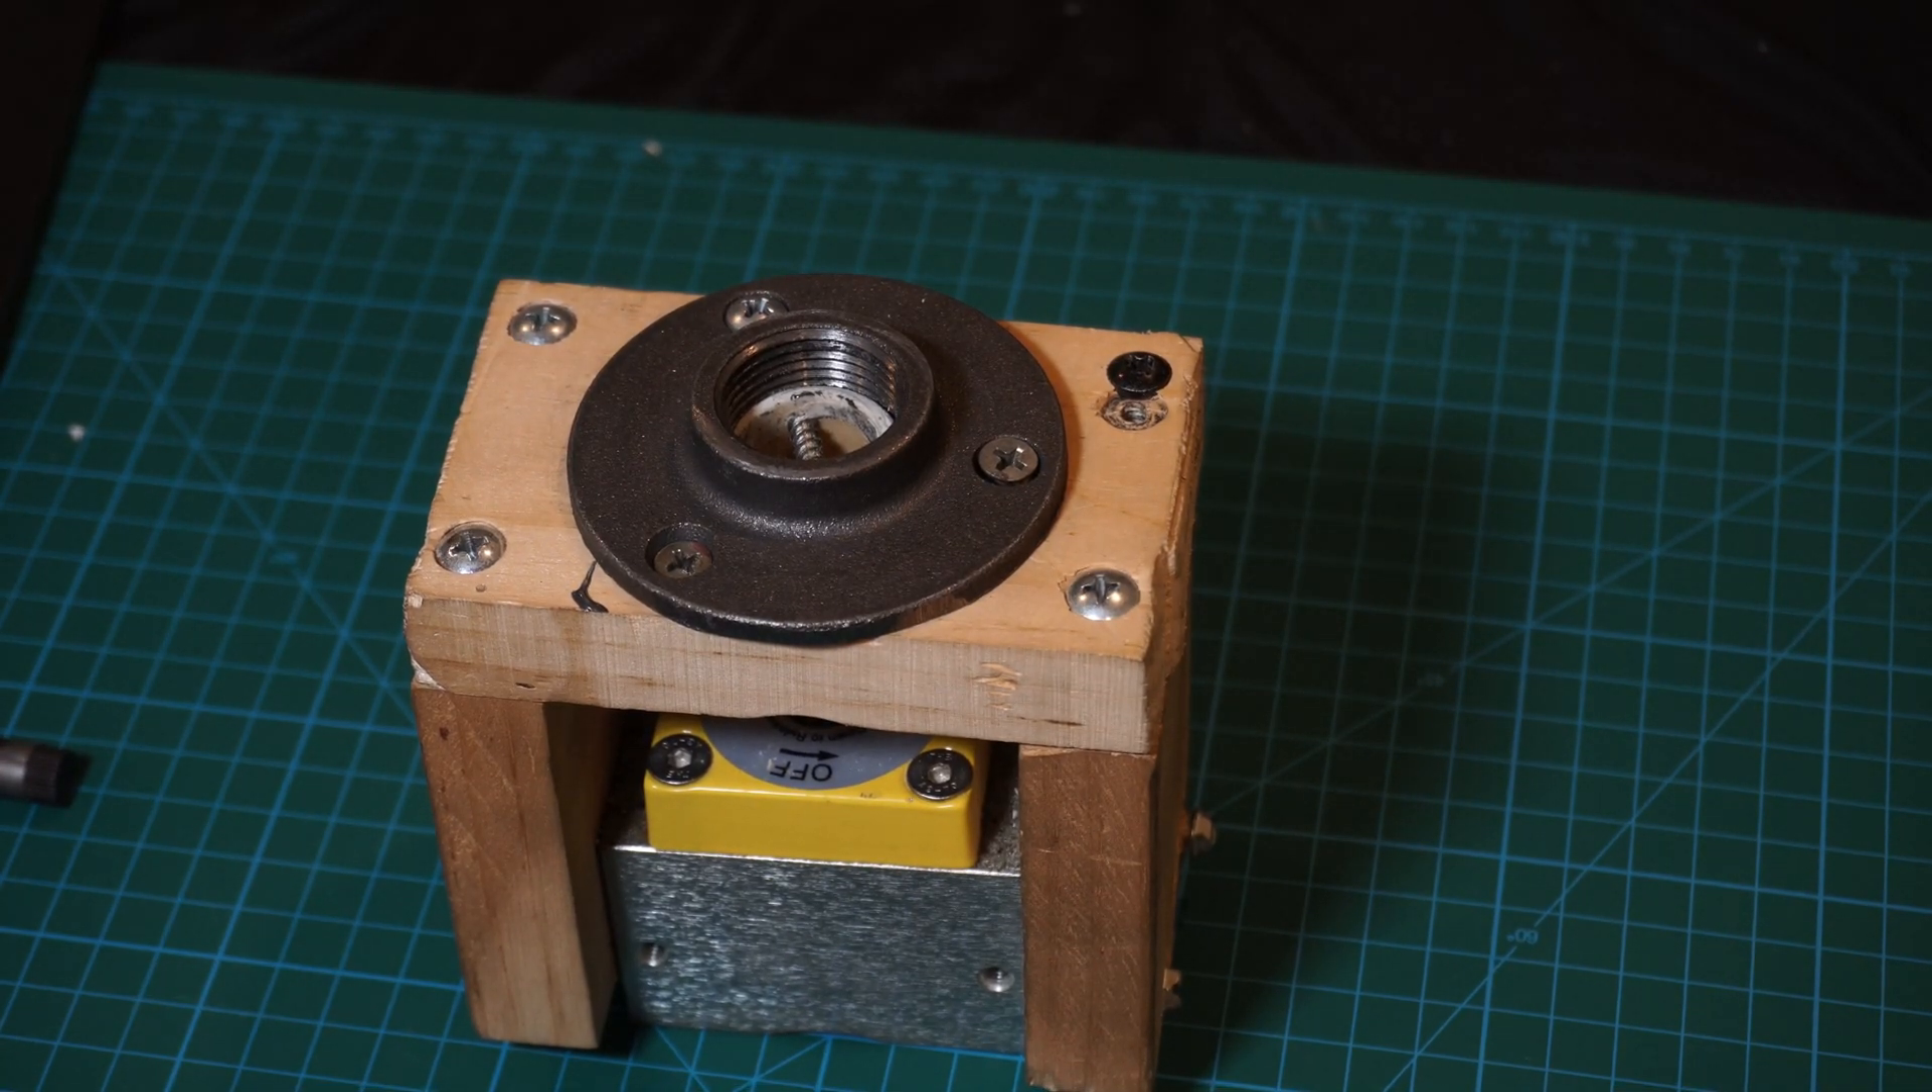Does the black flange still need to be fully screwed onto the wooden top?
No.